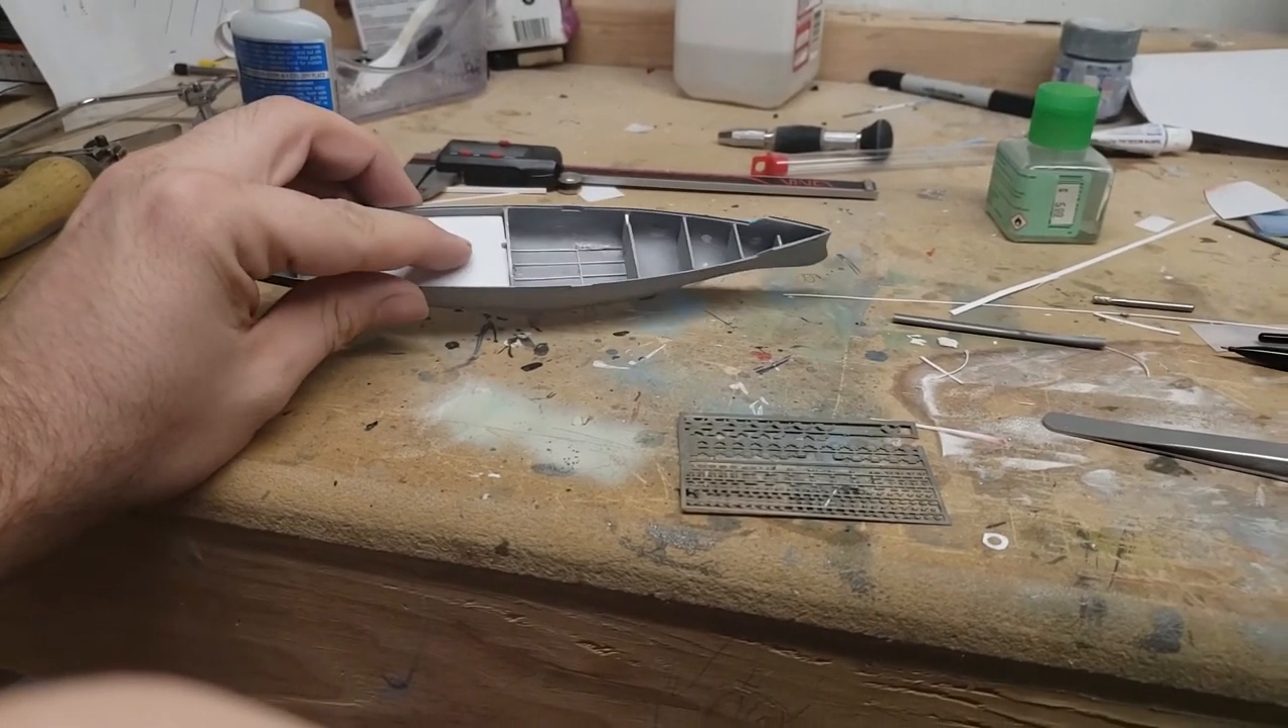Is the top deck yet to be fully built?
Yes.